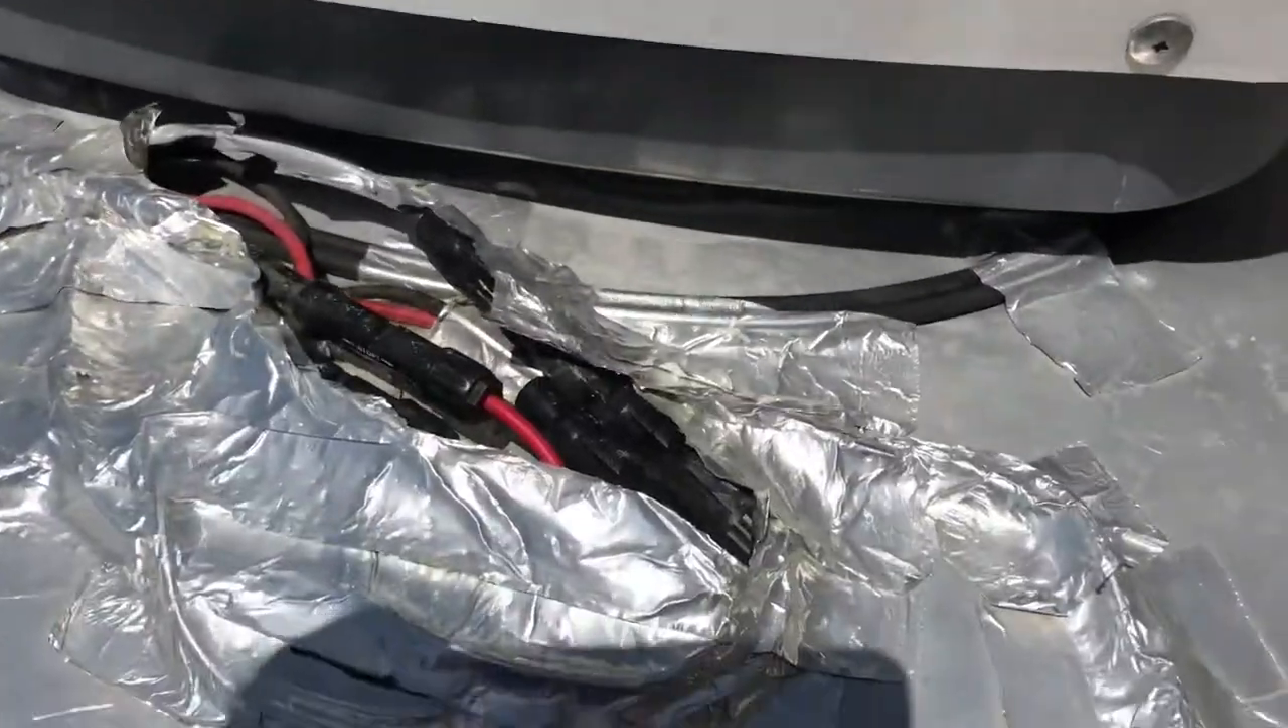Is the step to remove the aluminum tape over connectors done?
No.